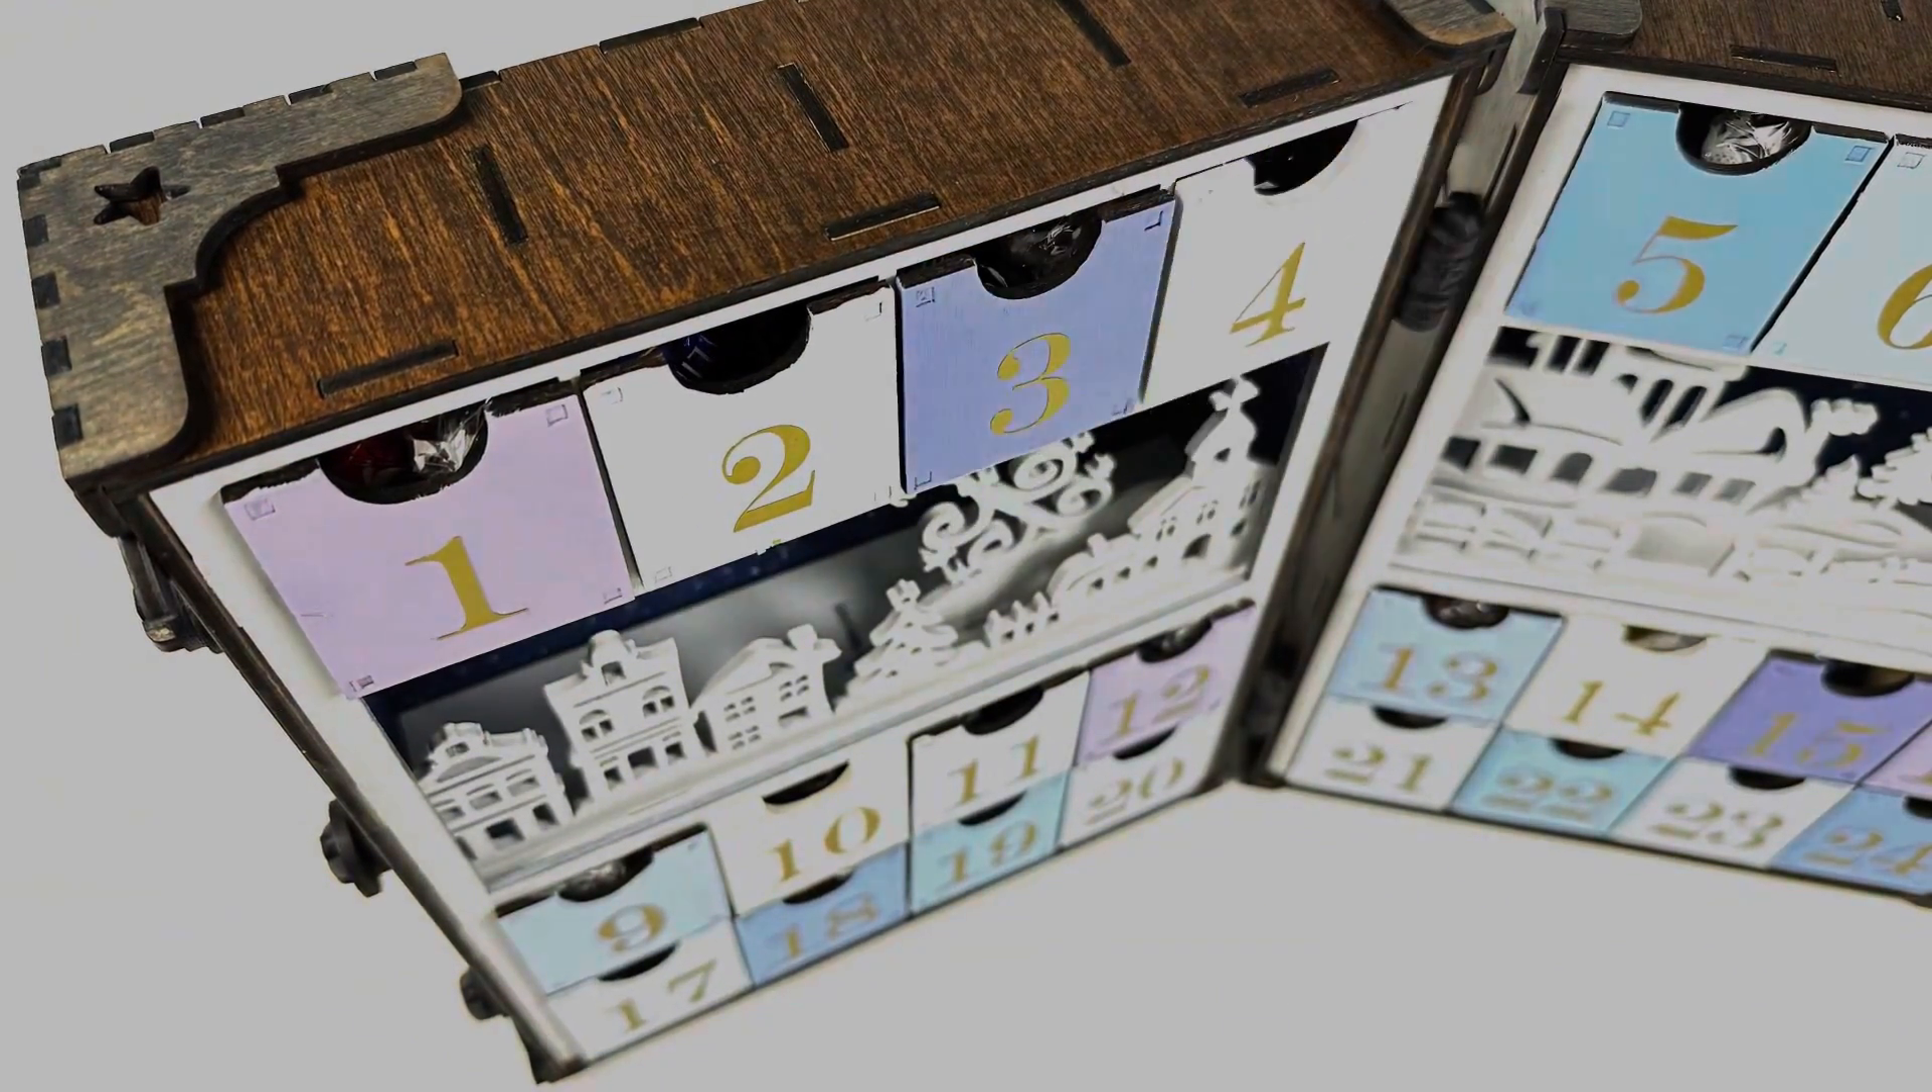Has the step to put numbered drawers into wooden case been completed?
Yes.